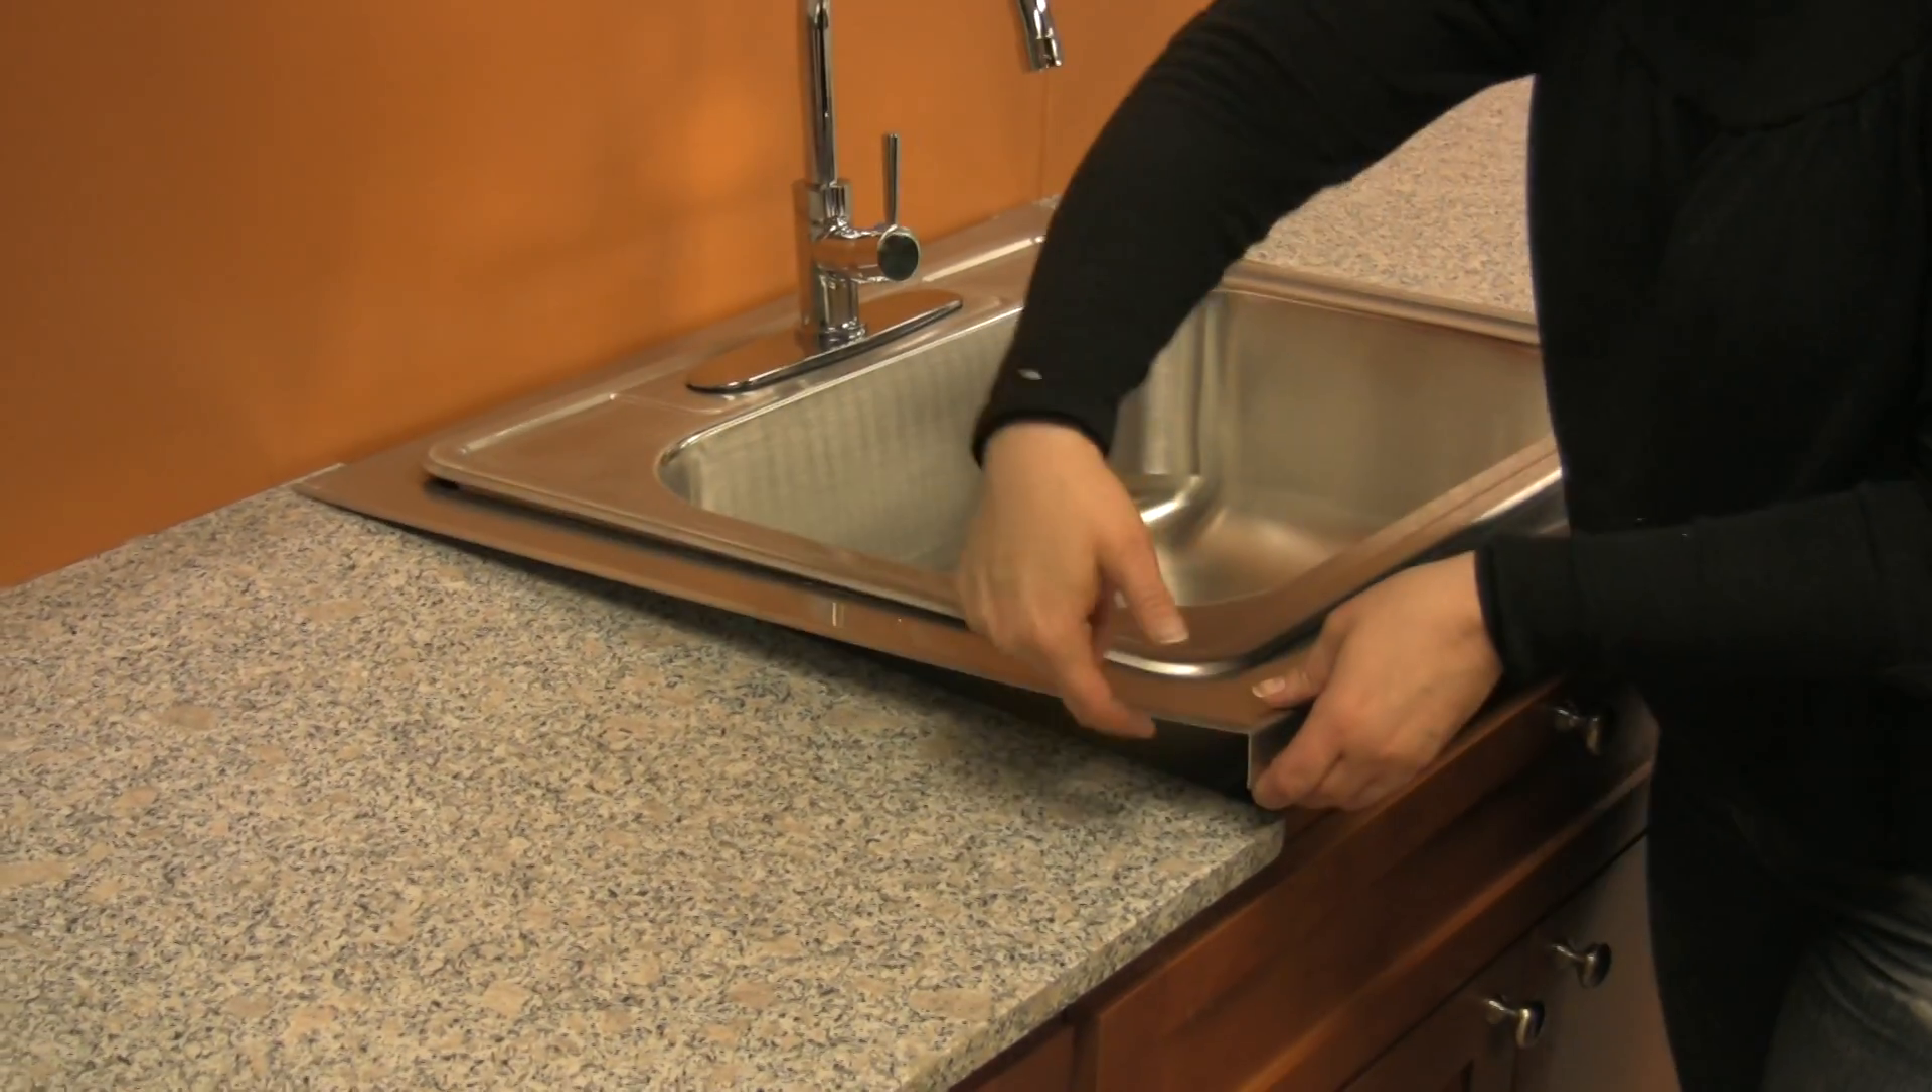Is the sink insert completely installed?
No.